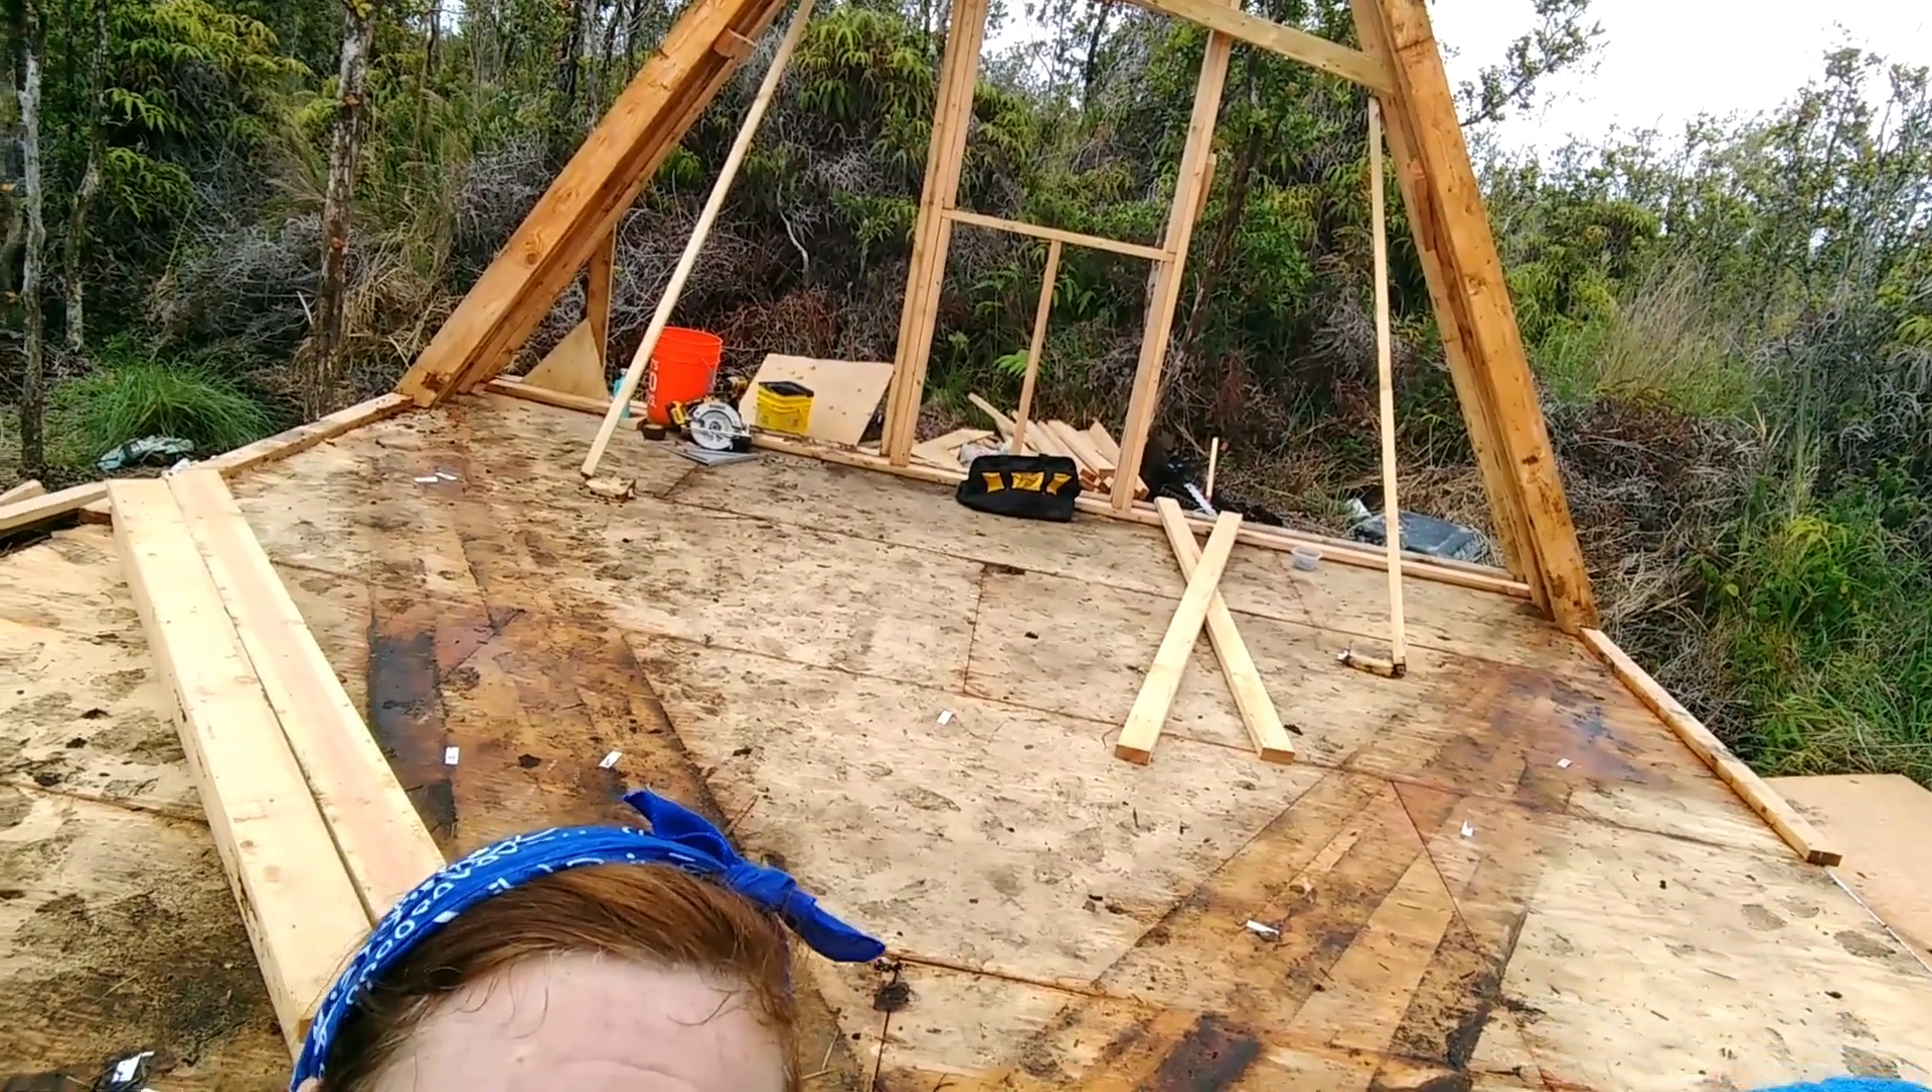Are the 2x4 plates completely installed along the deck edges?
No.